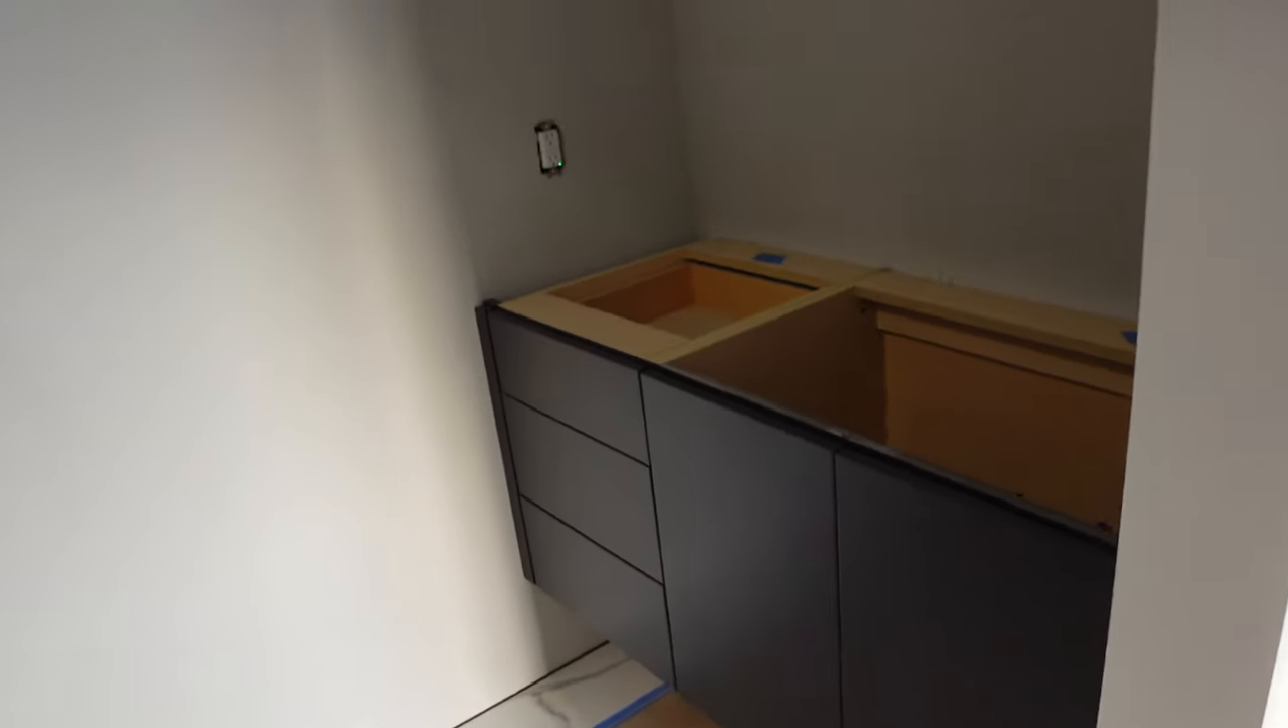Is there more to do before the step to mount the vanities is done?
No.